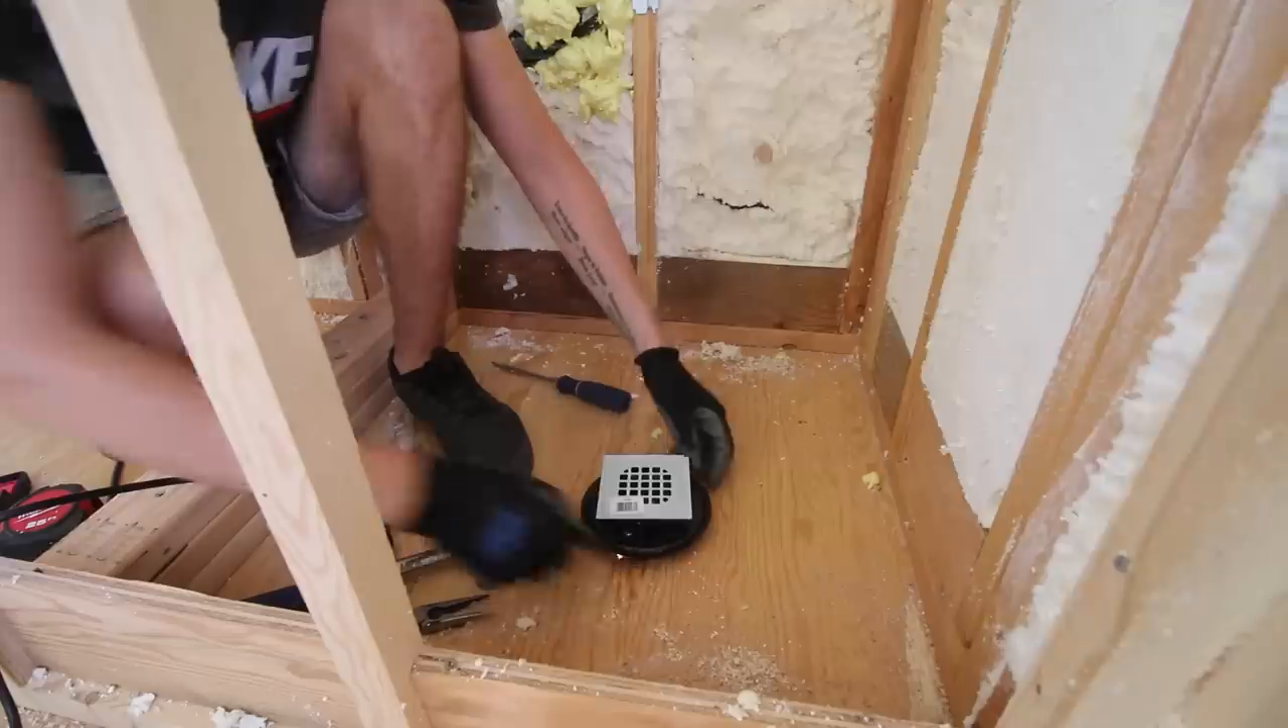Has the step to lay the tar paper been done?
No.